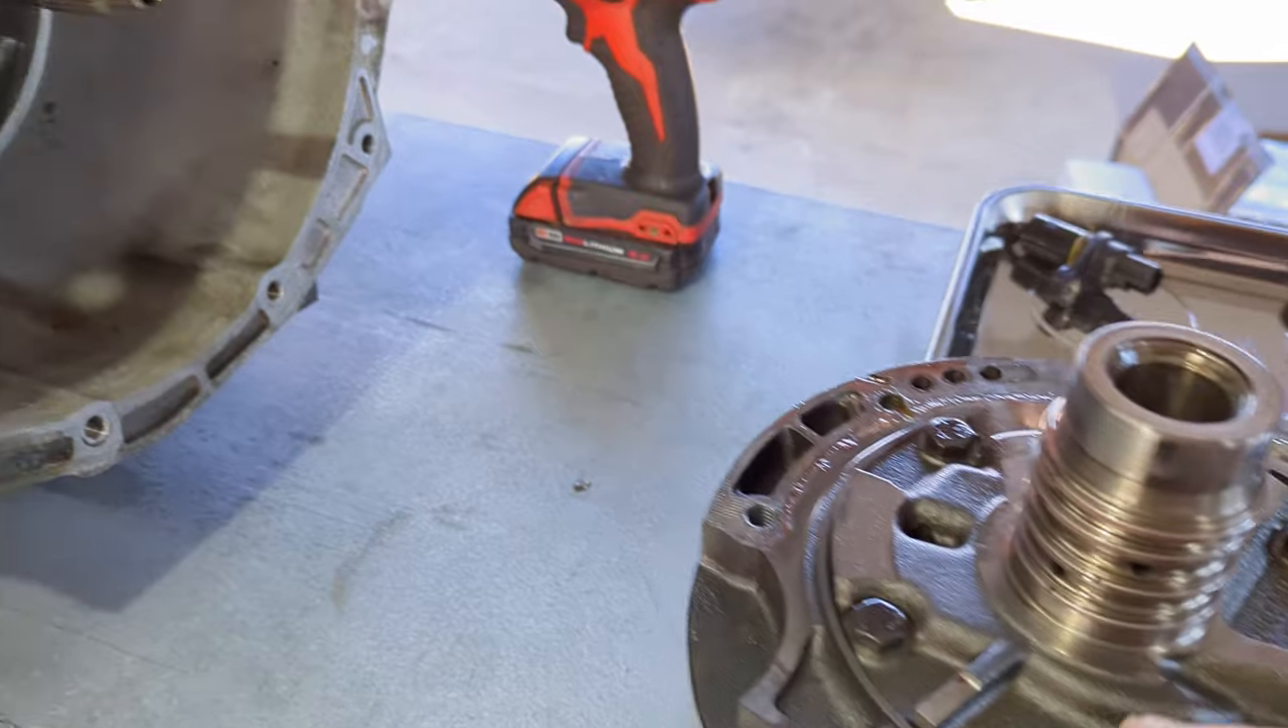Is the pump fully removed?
Yes.